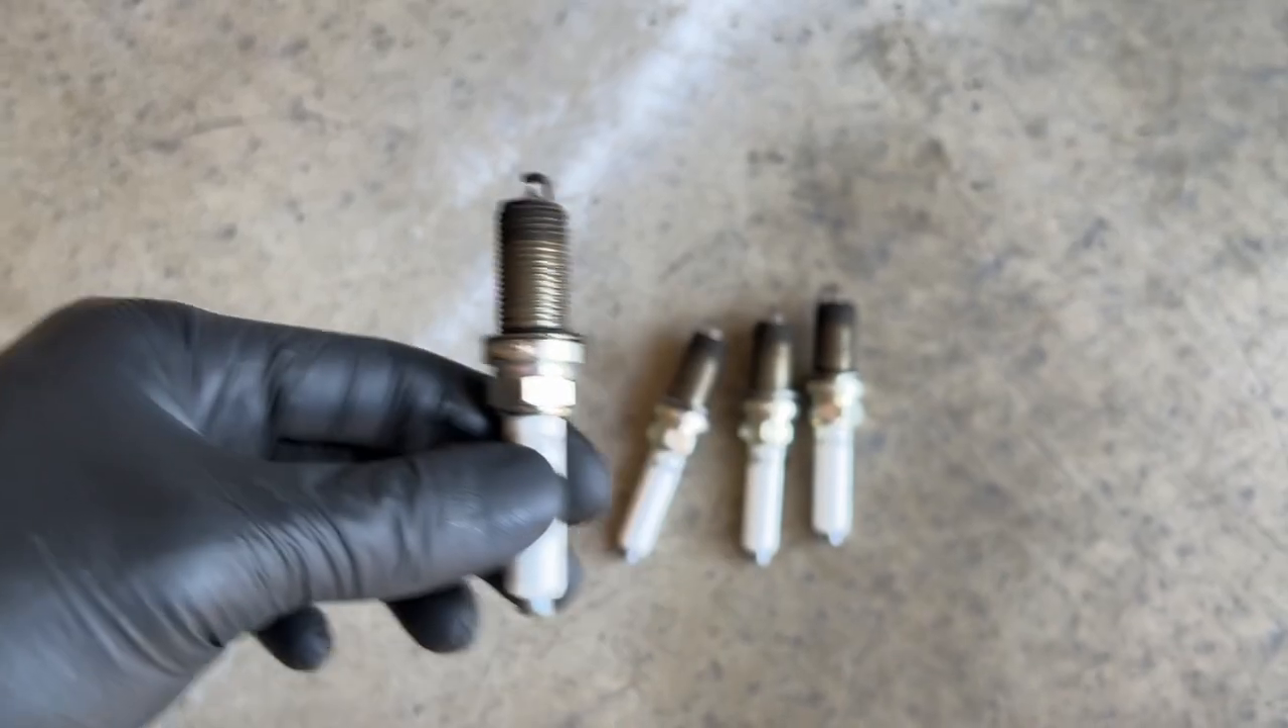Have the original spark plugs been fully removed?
Yes.